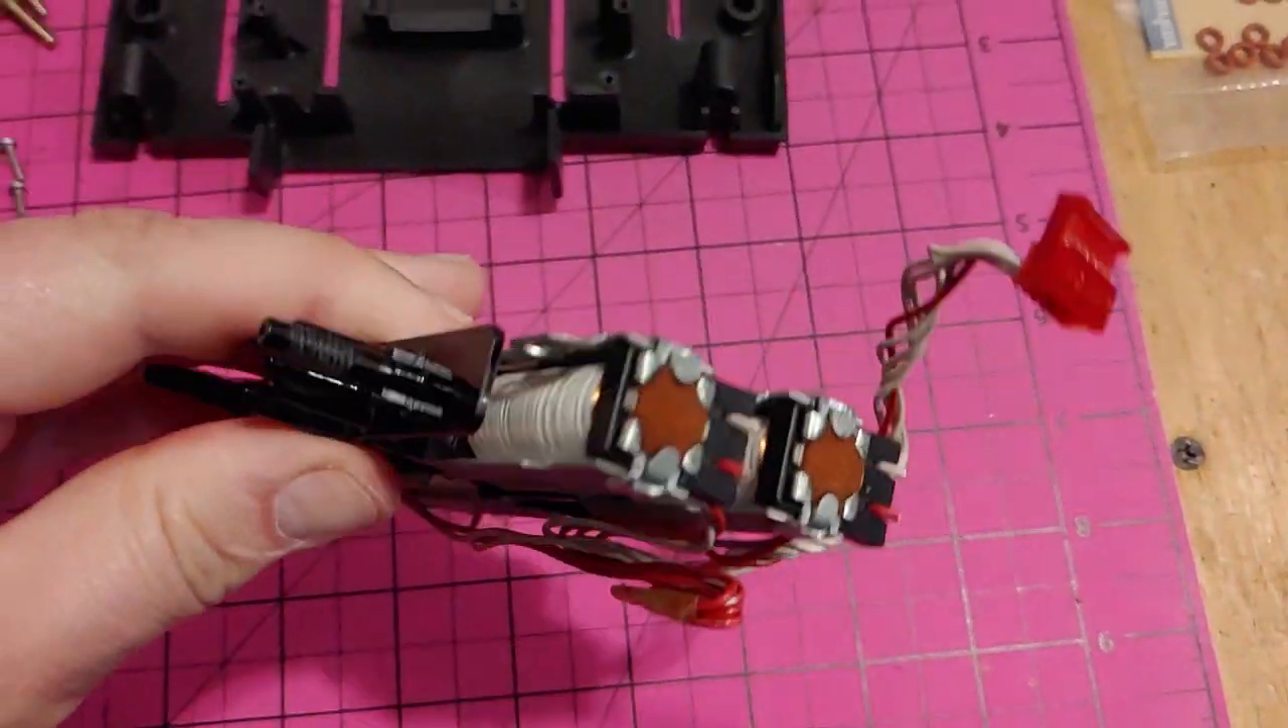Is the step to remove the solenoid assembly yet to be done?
No.